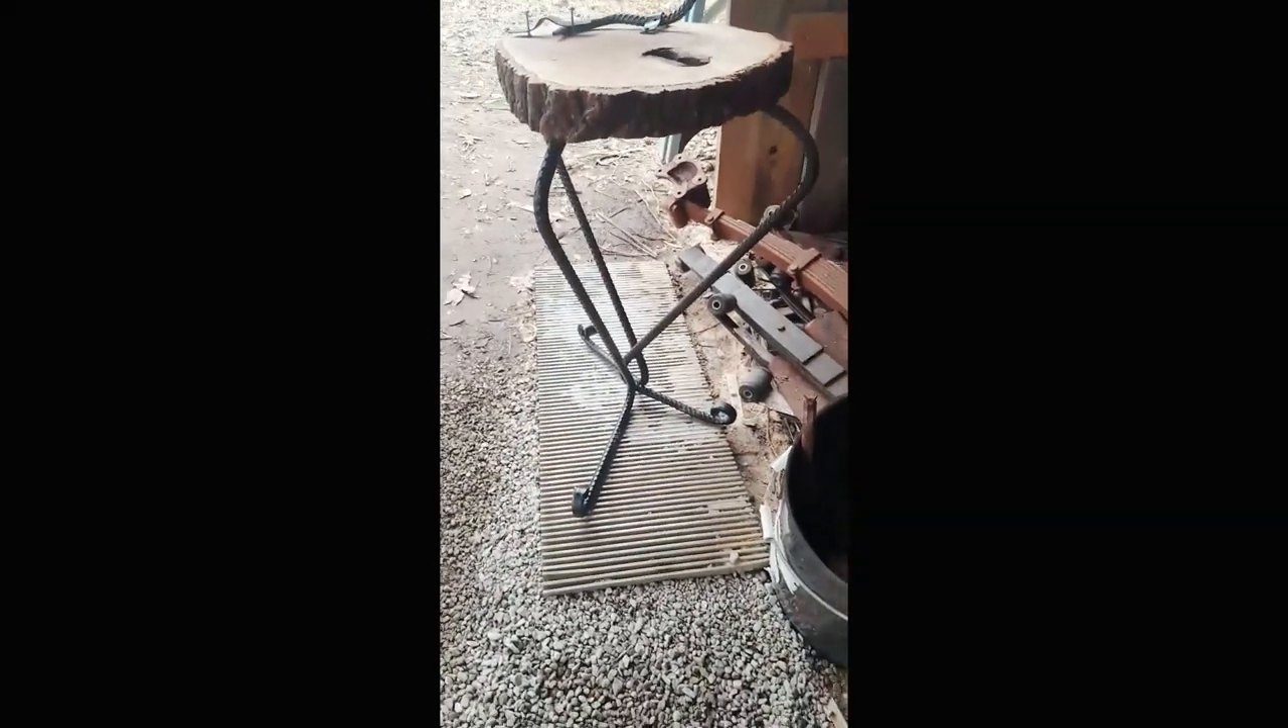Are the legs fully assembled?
Yes.